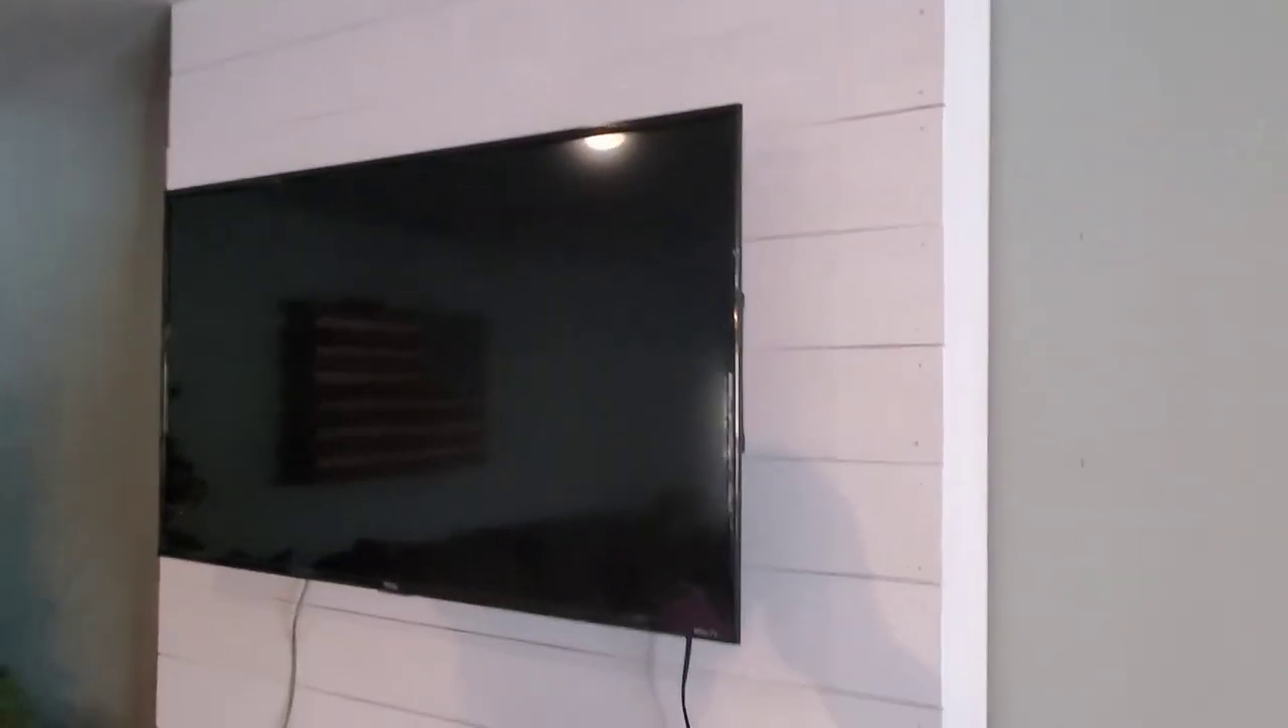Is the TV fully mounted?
Yes.